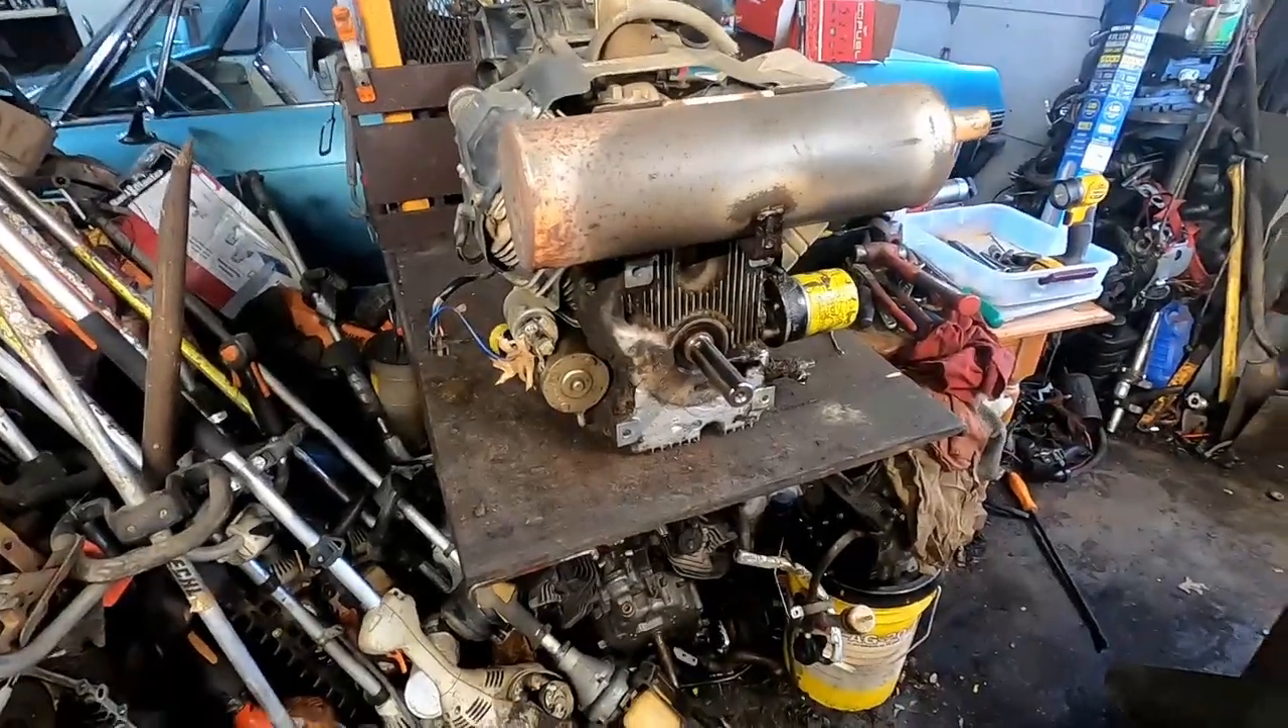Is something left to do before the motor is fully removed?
No.